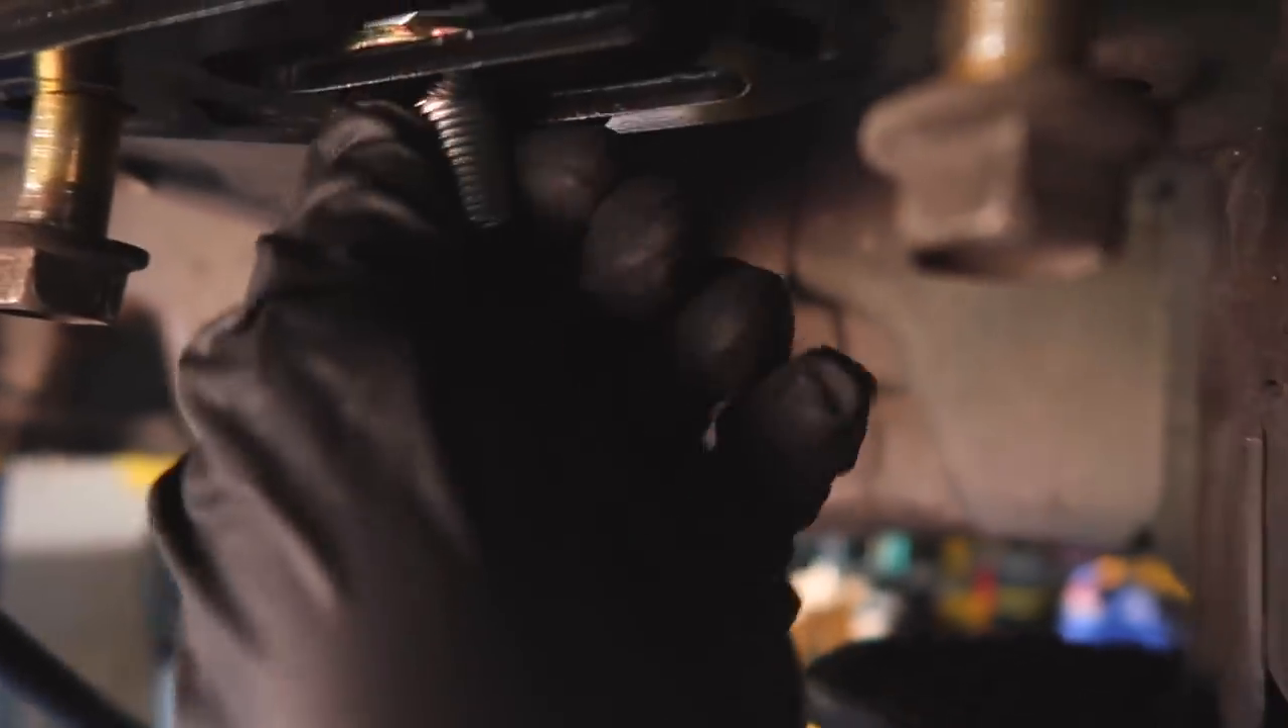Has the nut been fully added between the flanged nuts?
No.